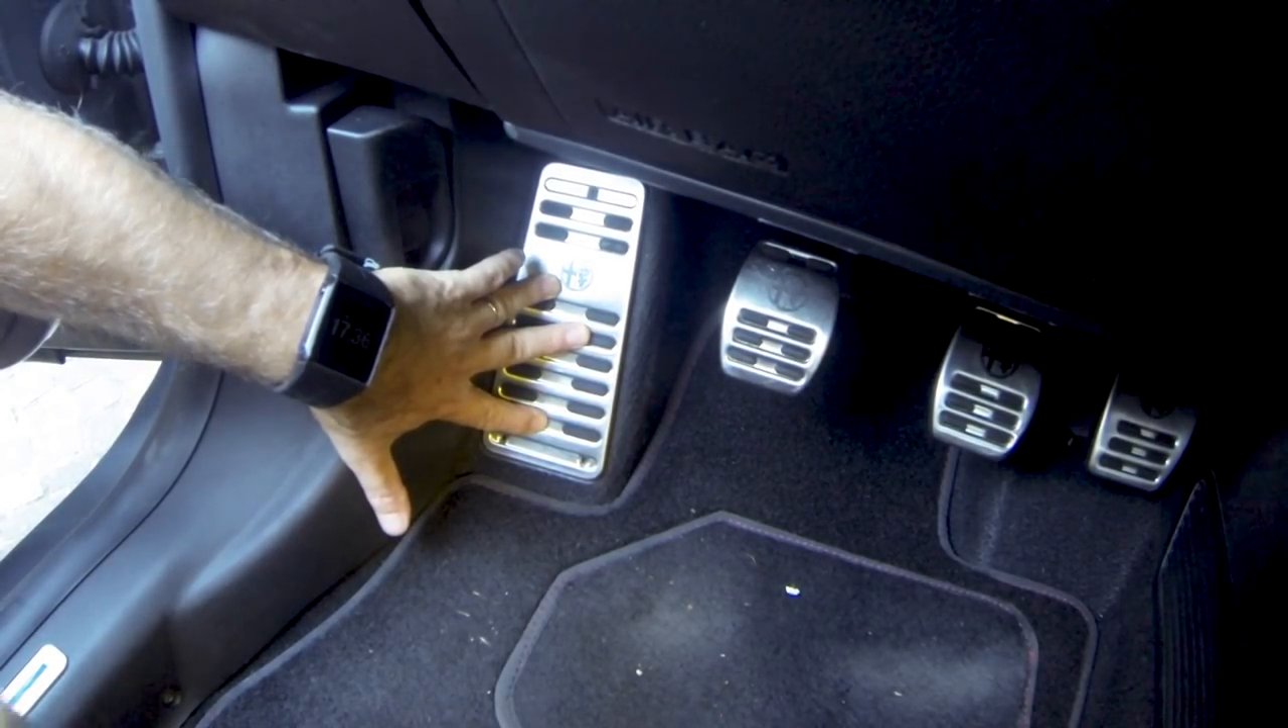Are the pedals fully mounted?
Yes.